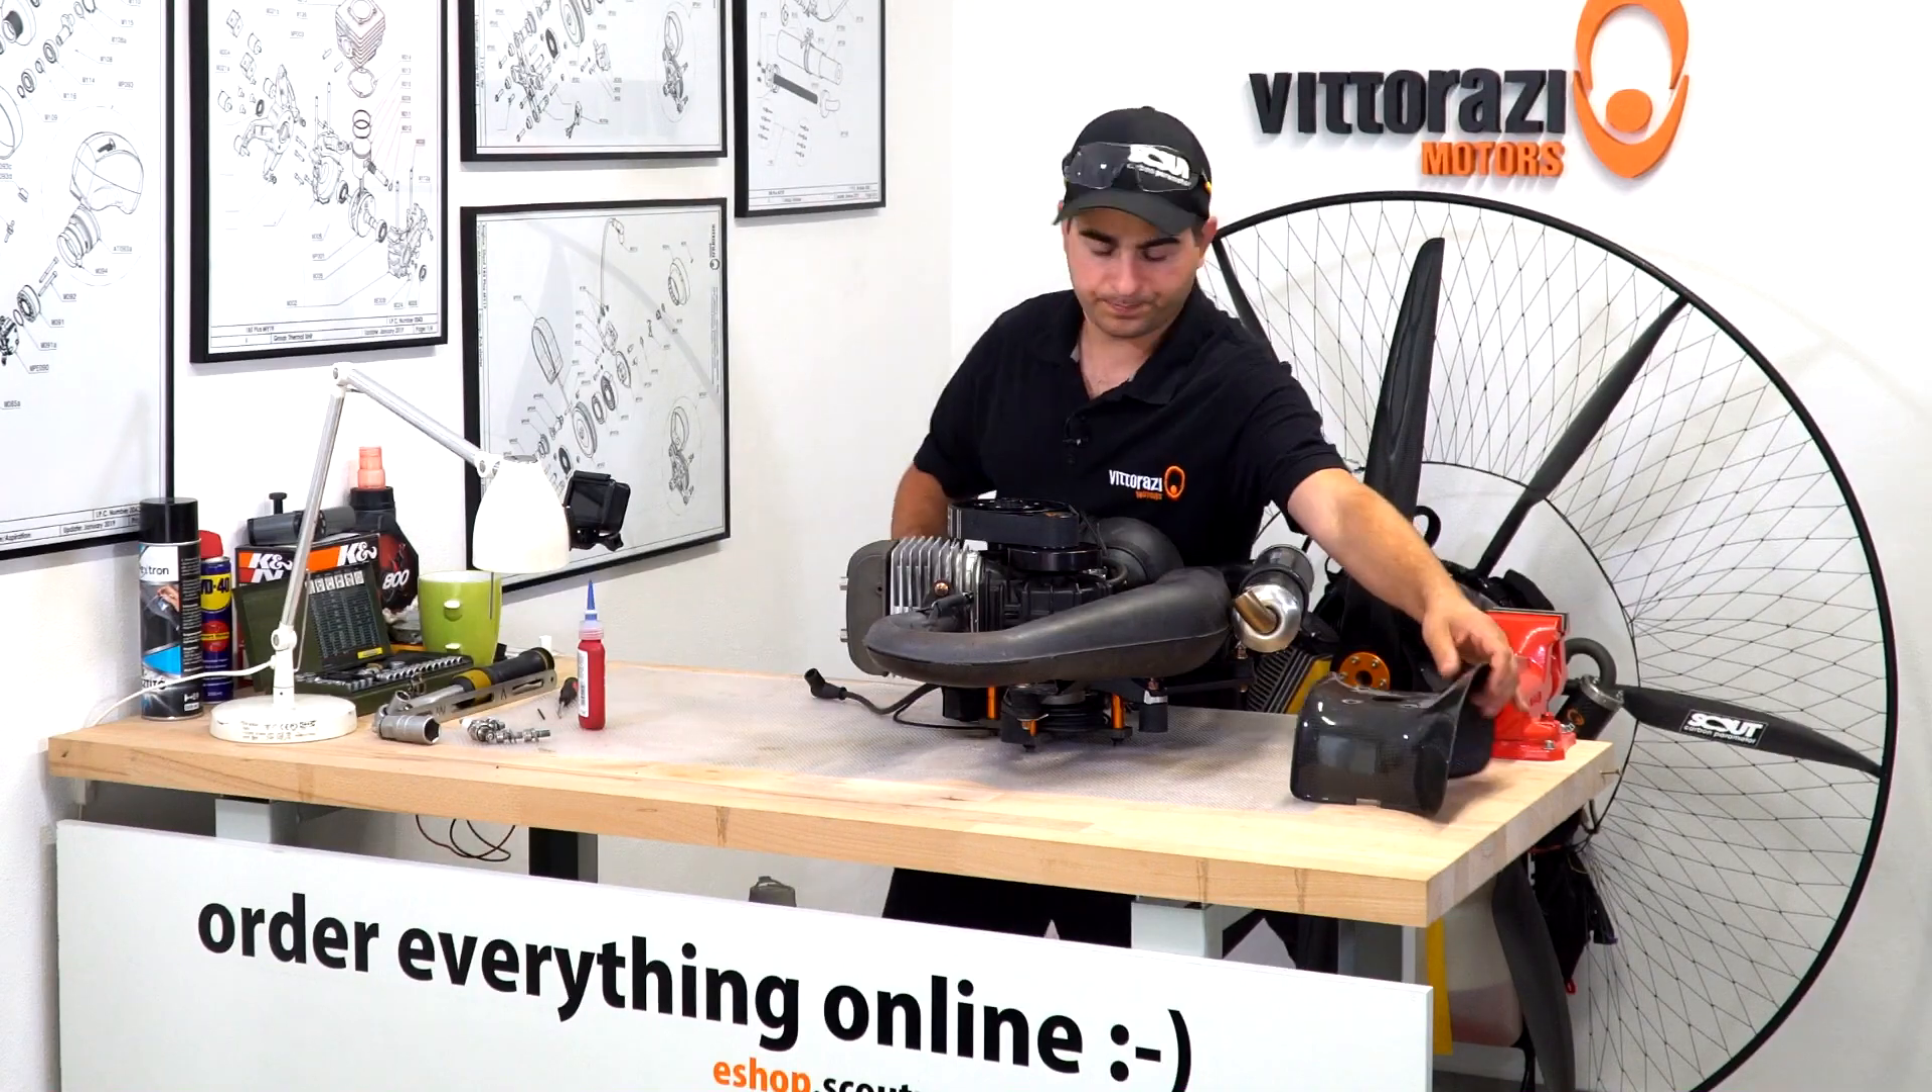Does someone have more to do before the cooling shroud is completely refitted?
Yes.